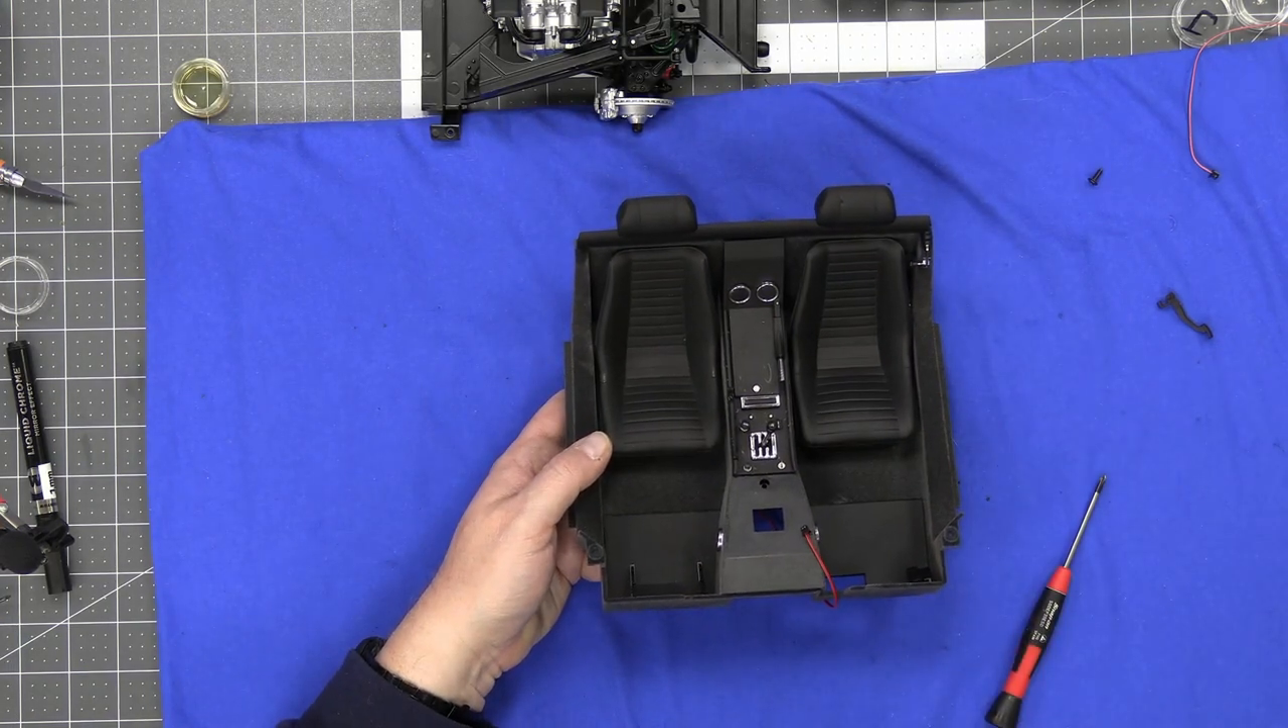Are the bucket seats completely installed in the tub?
Yes.